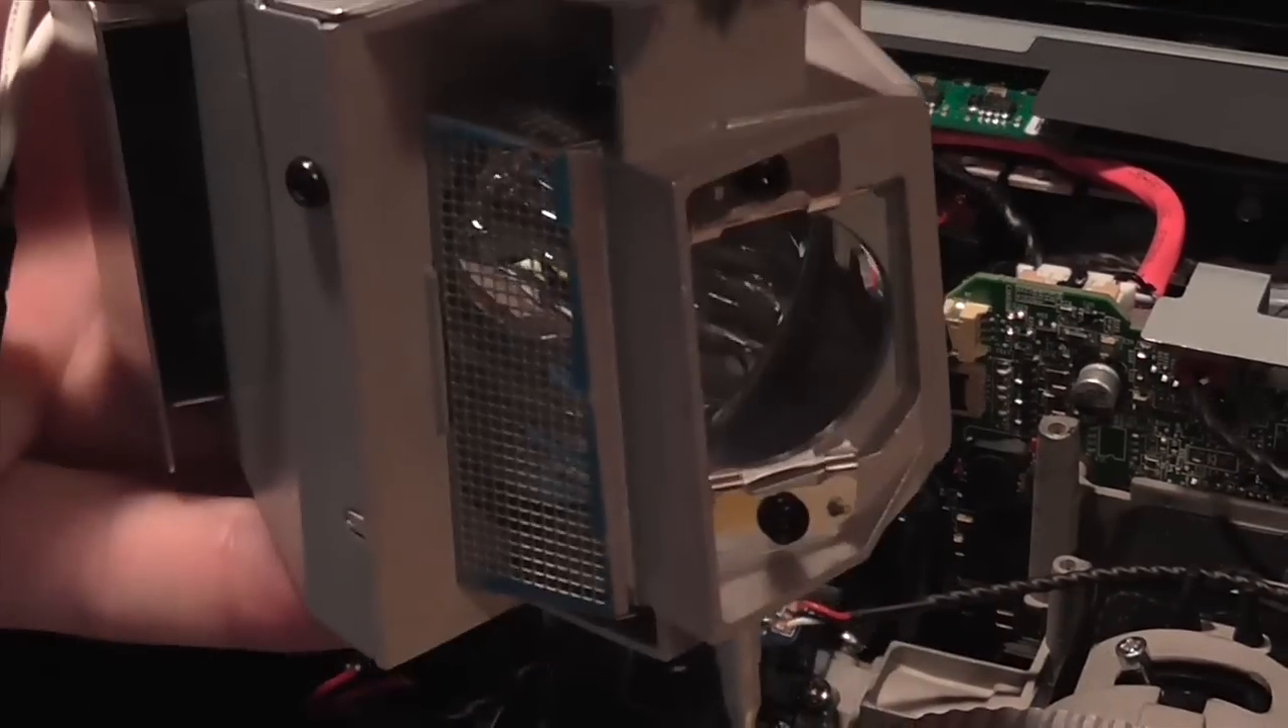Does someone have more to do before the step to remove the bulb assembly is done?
No.